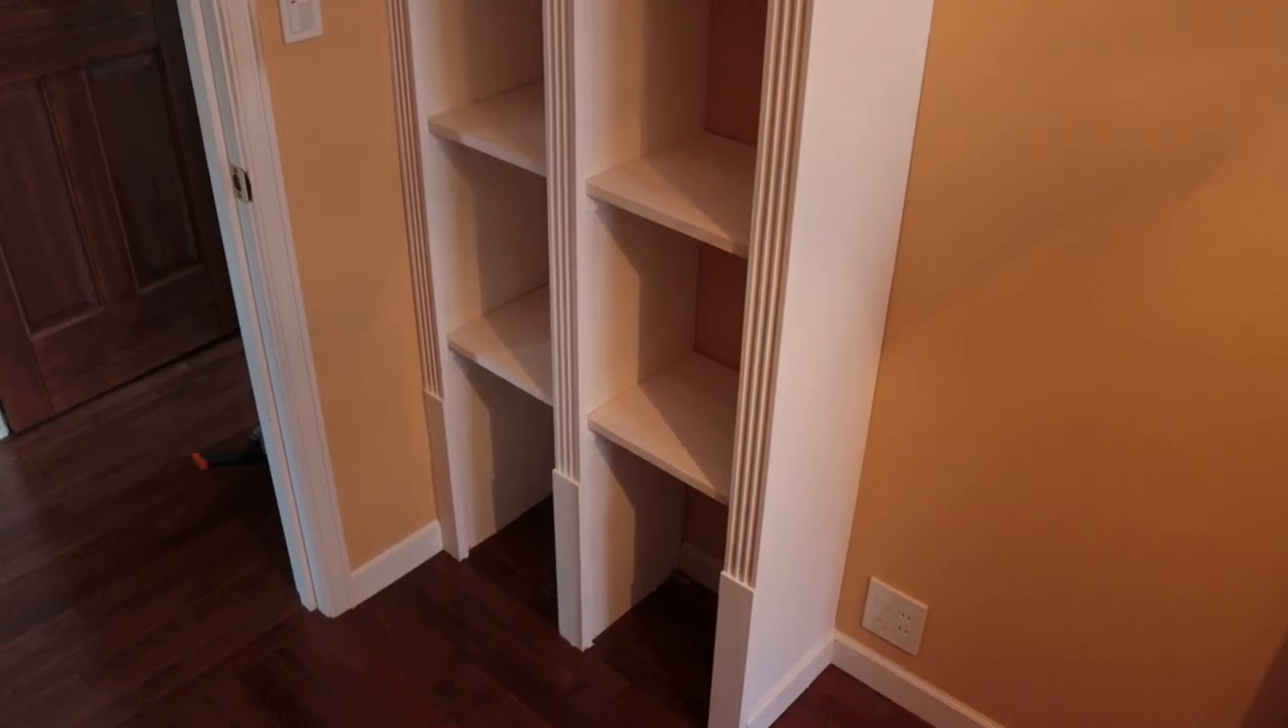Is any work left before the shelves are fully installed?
No.